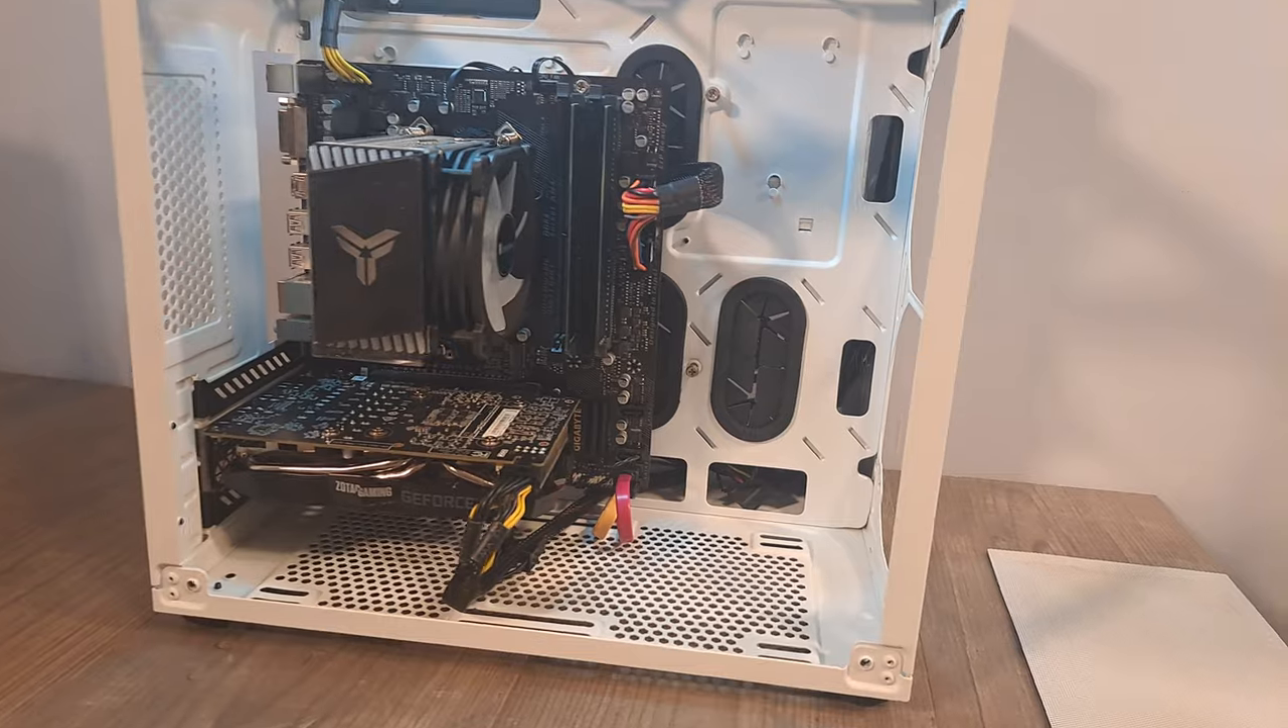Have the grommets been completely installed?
Yes.